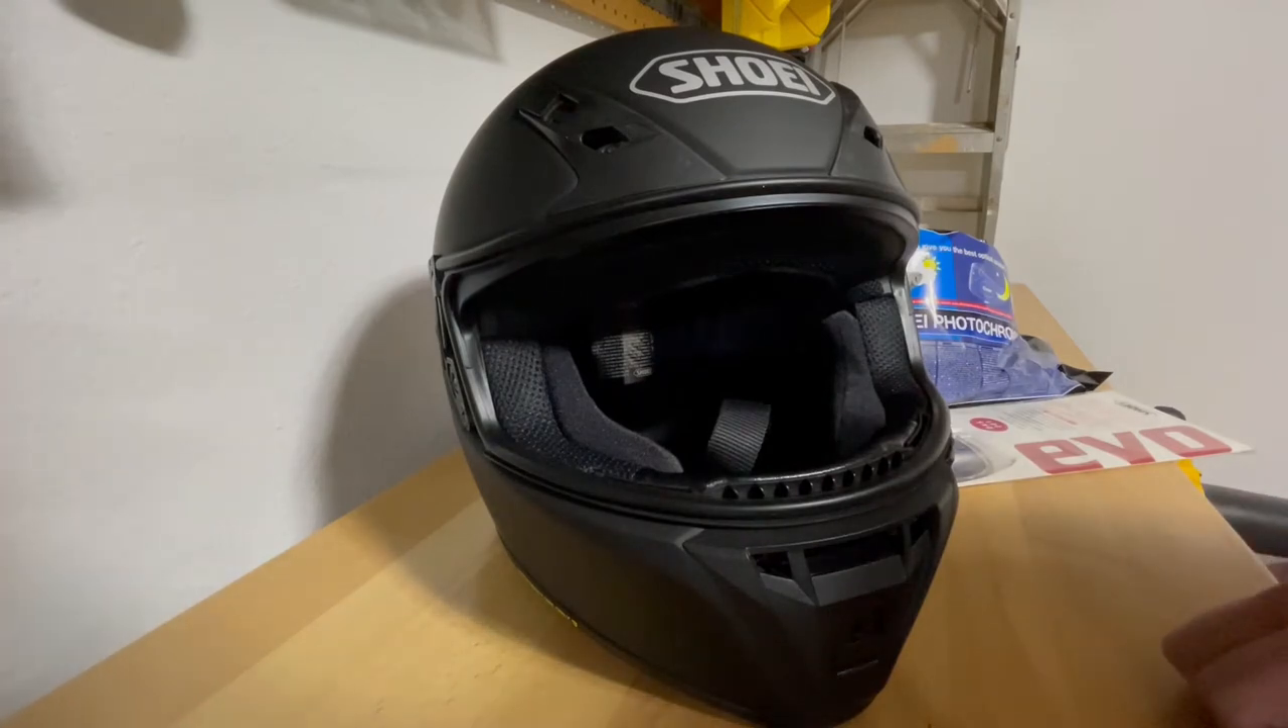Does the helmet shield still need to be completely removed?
No.